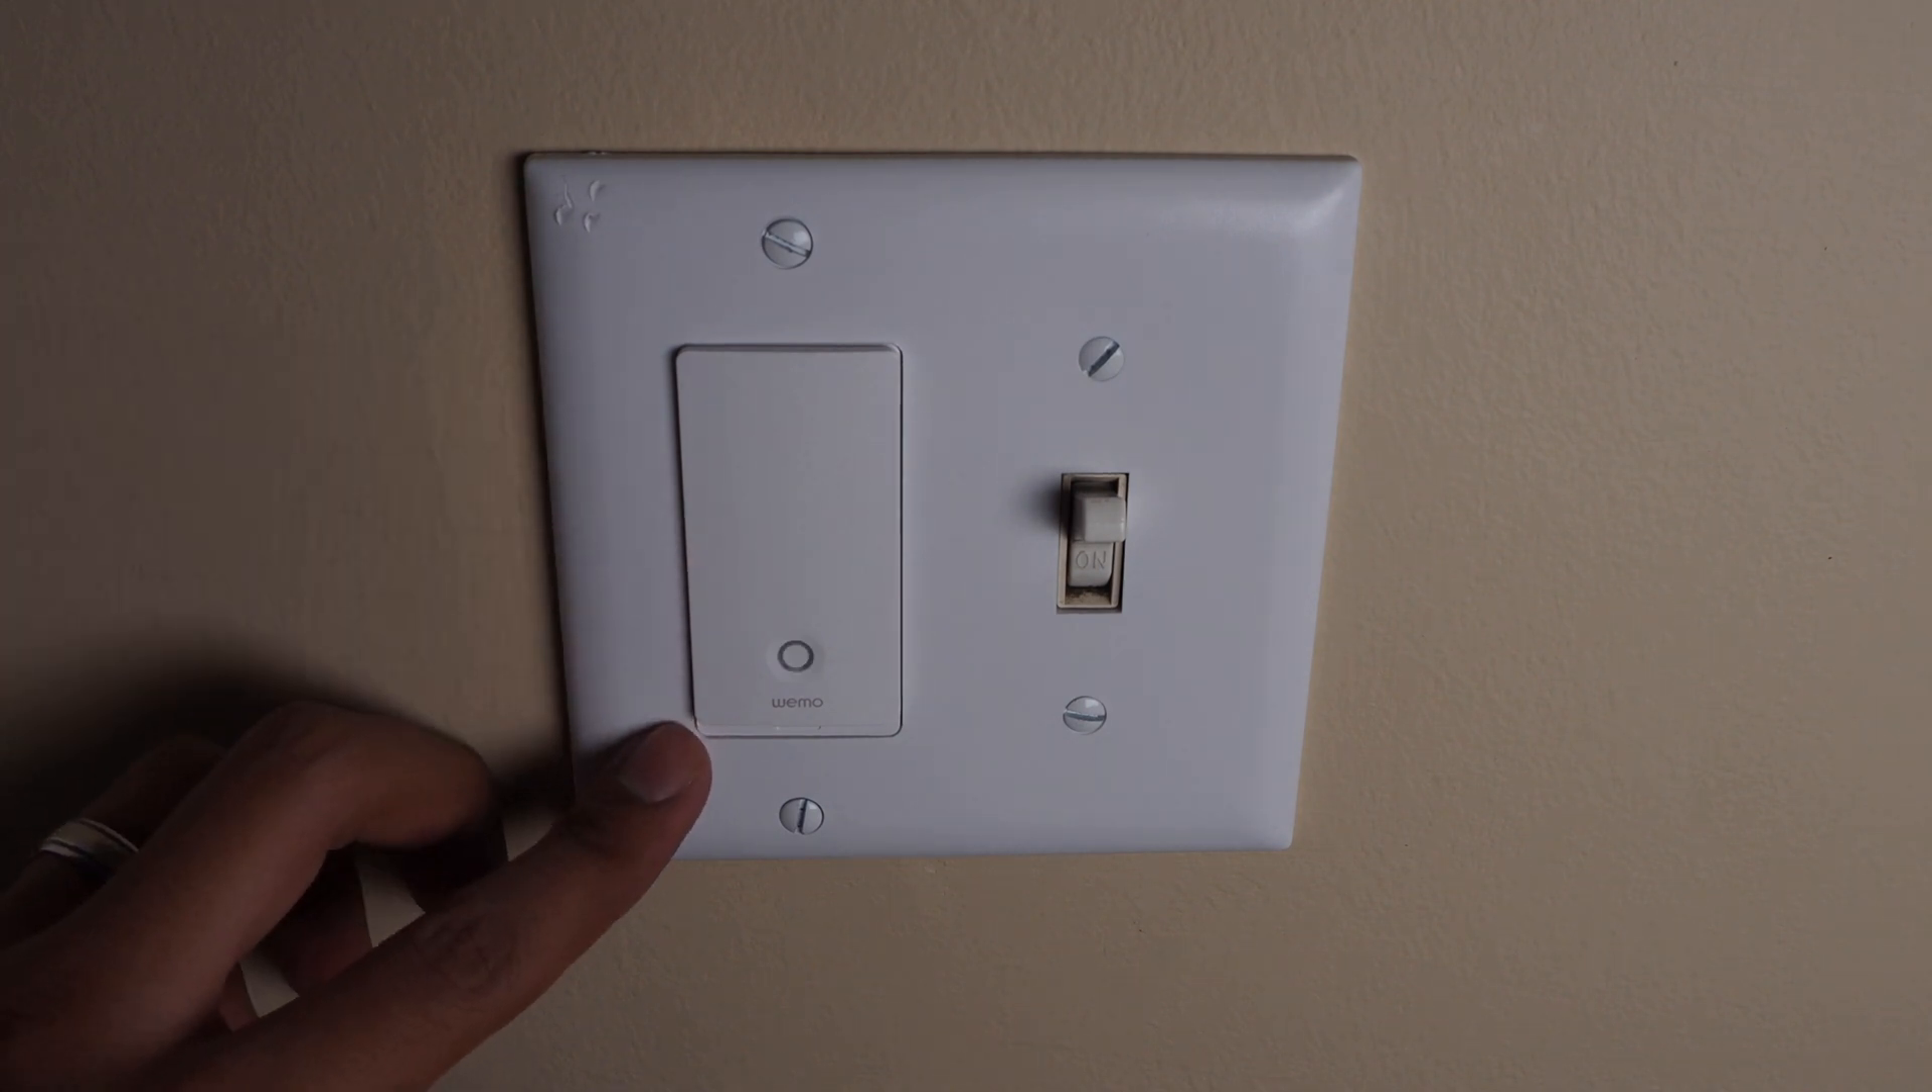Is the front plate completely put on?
Yes.